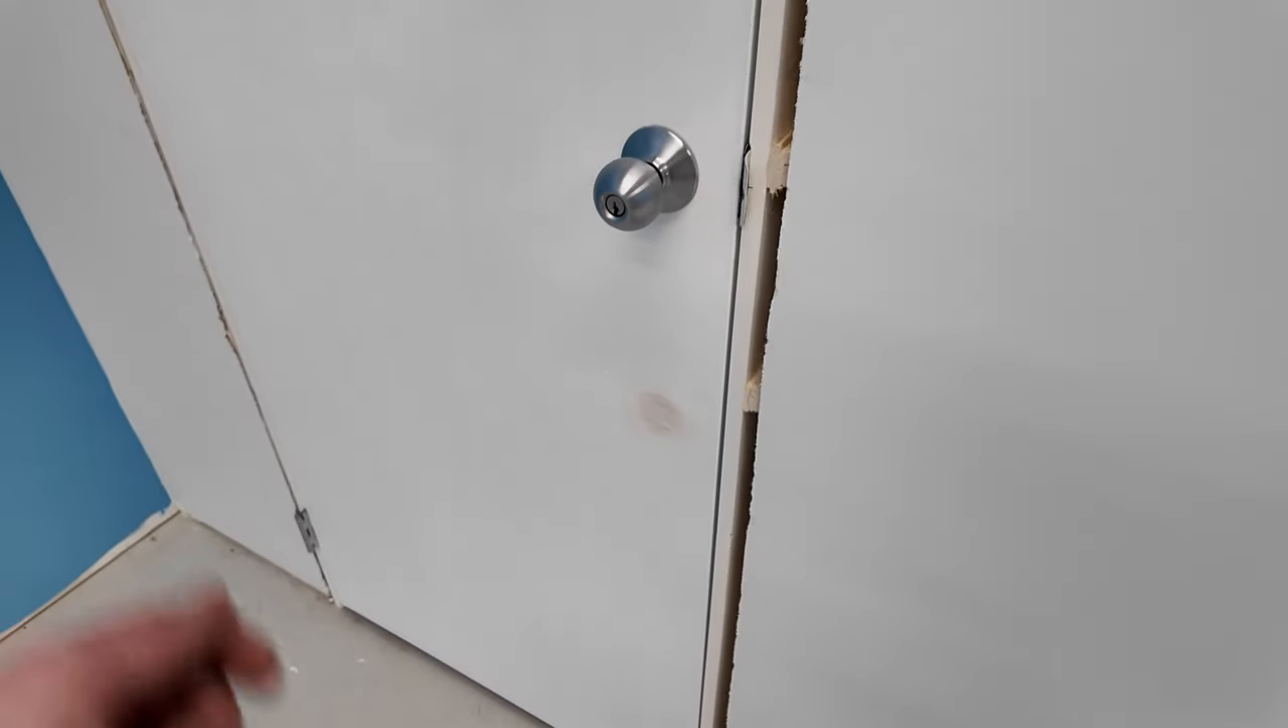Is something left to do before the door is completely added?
No.